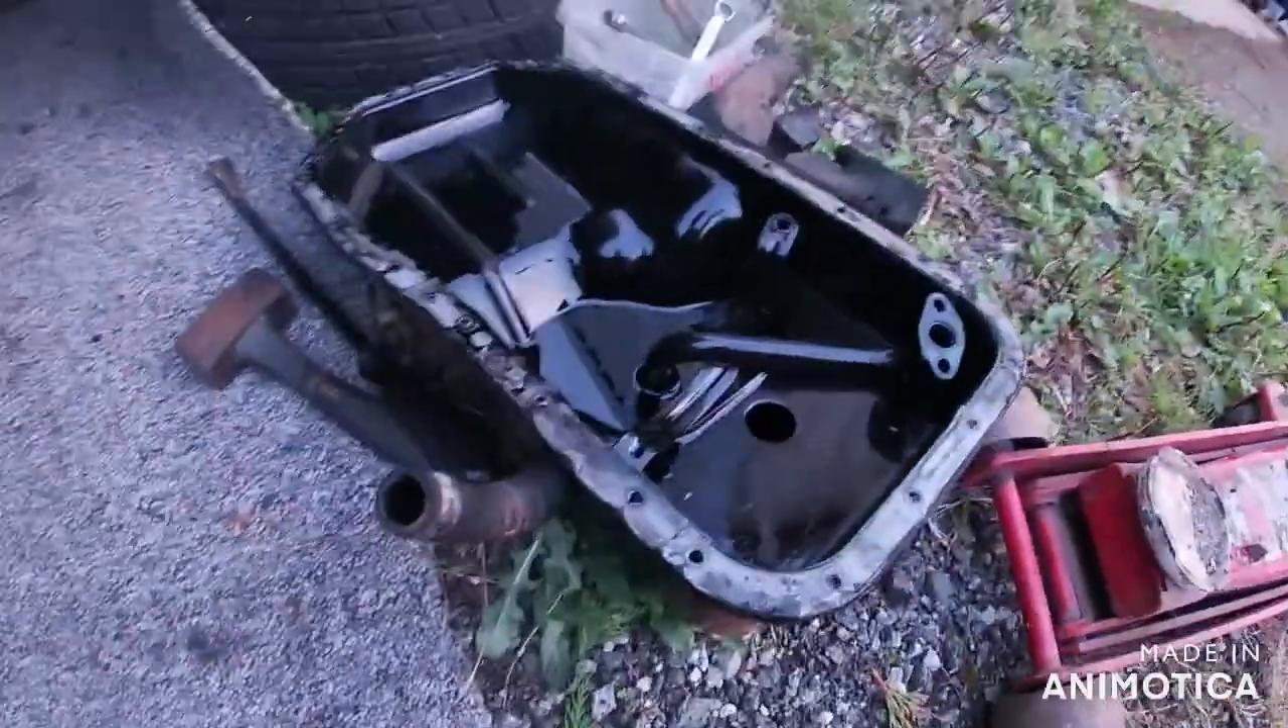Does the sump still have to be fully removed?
No.